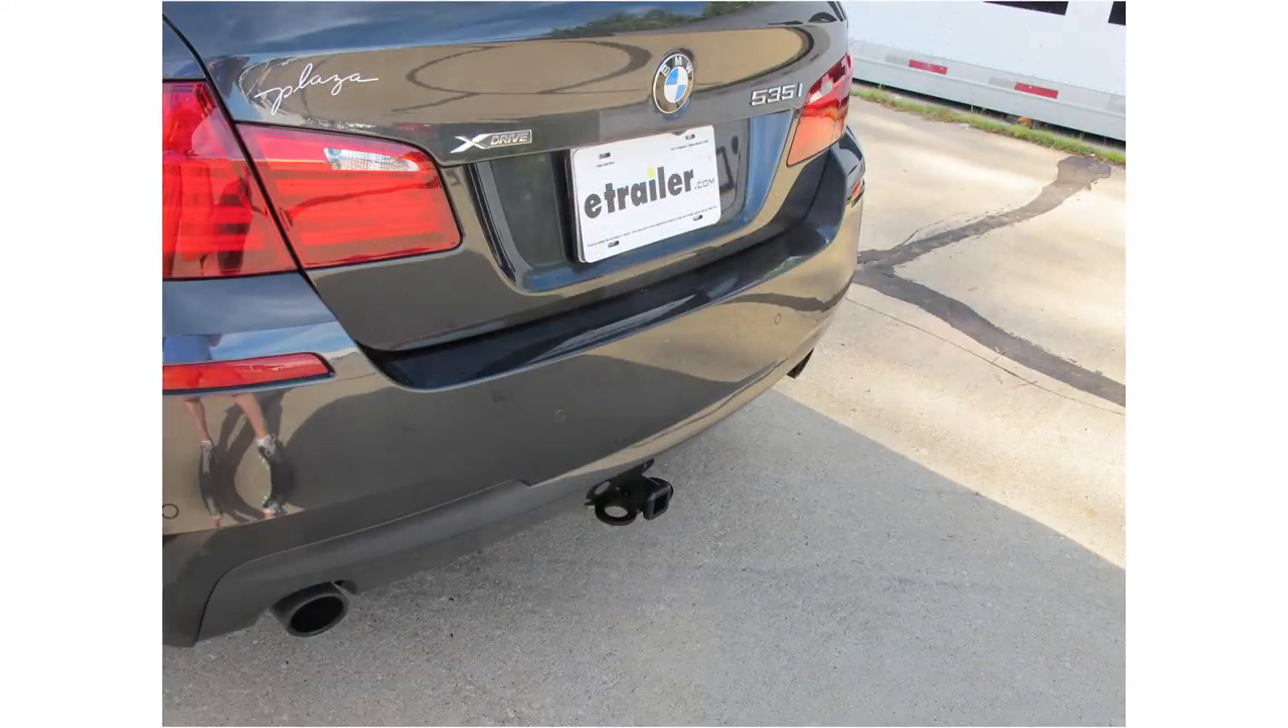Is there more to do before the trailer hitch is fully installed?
No.